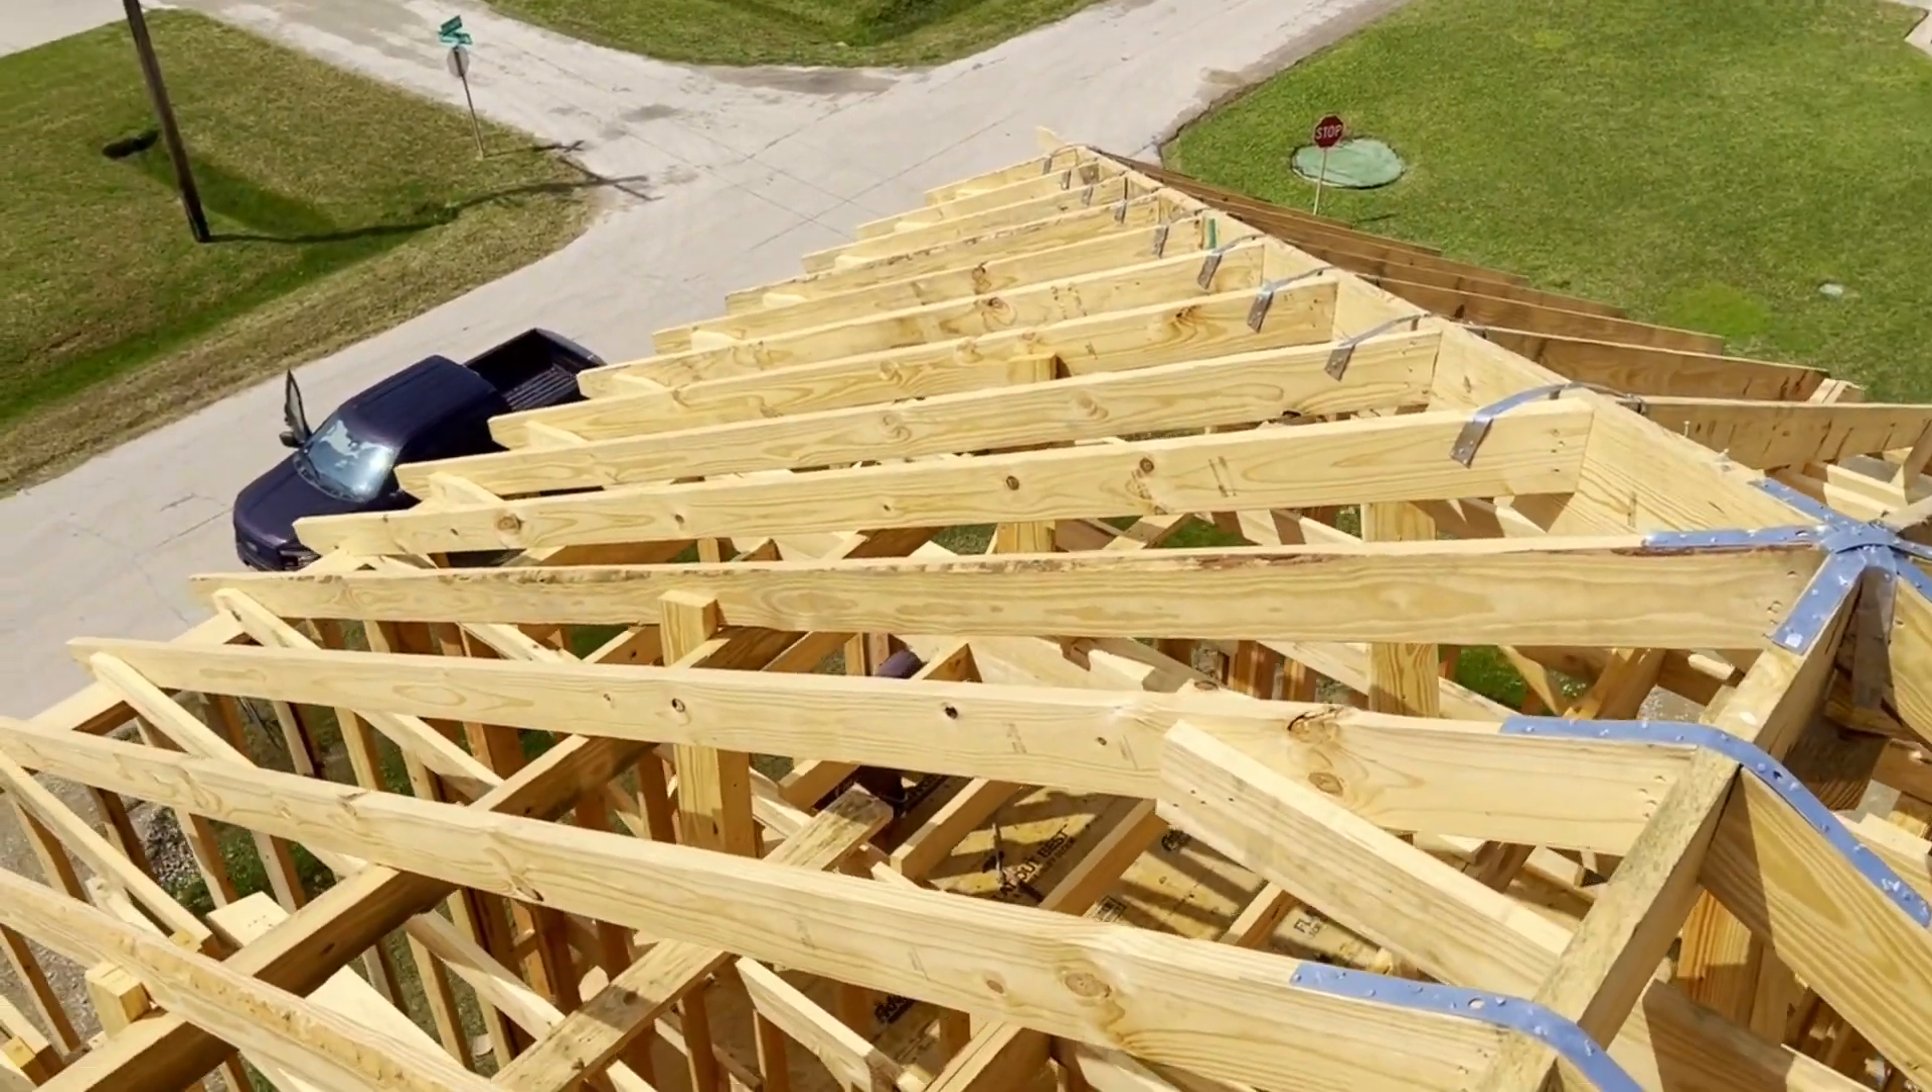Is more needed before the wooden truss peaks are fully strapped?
No.